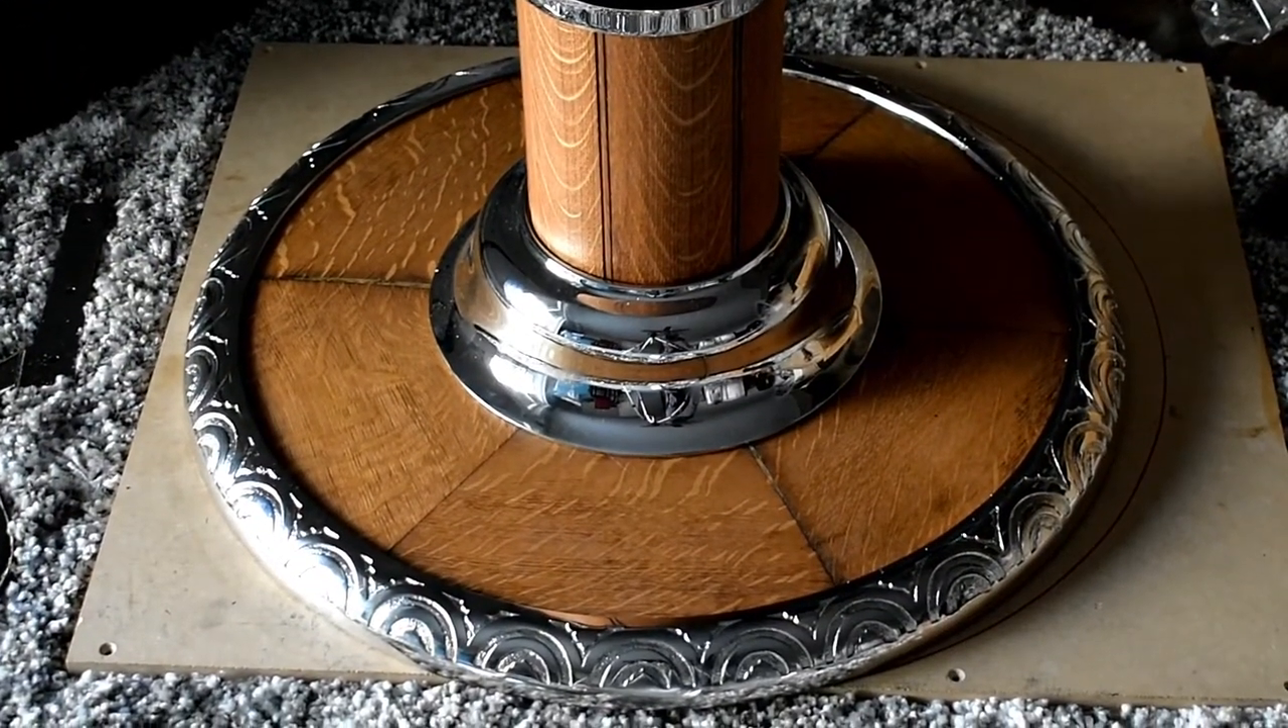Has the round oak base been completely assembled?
Yes.